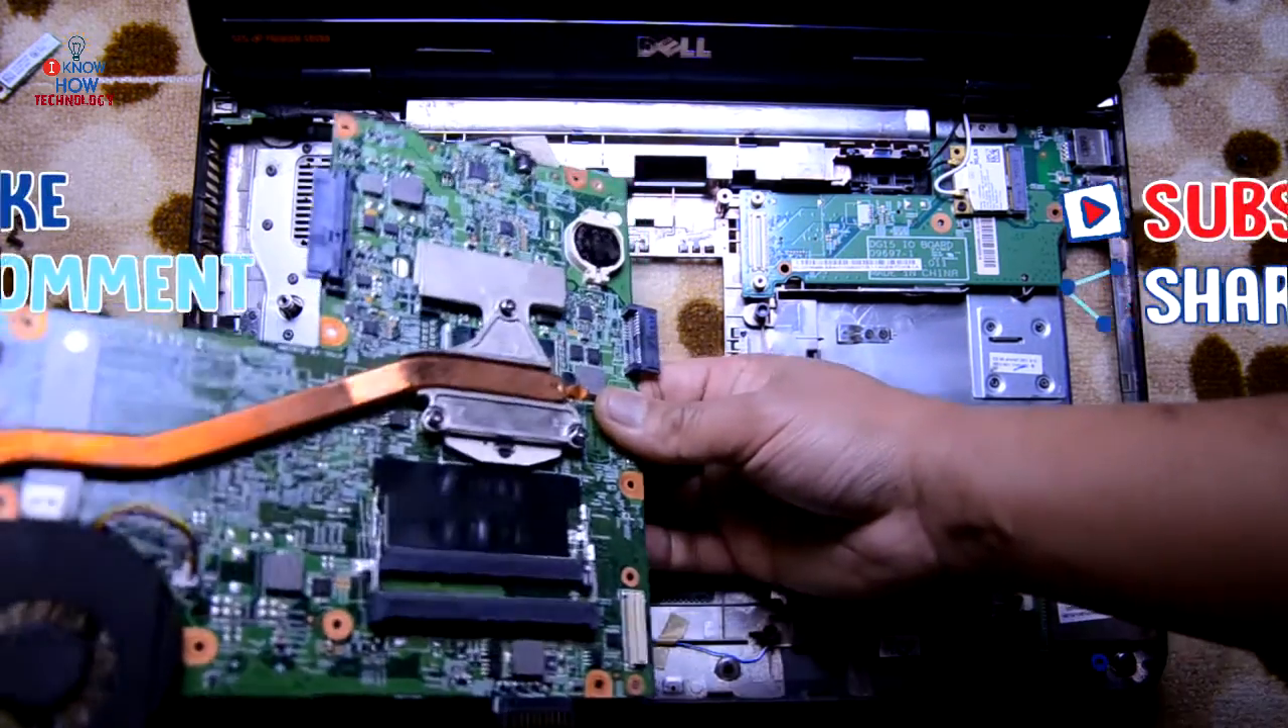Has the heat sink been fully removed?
No.